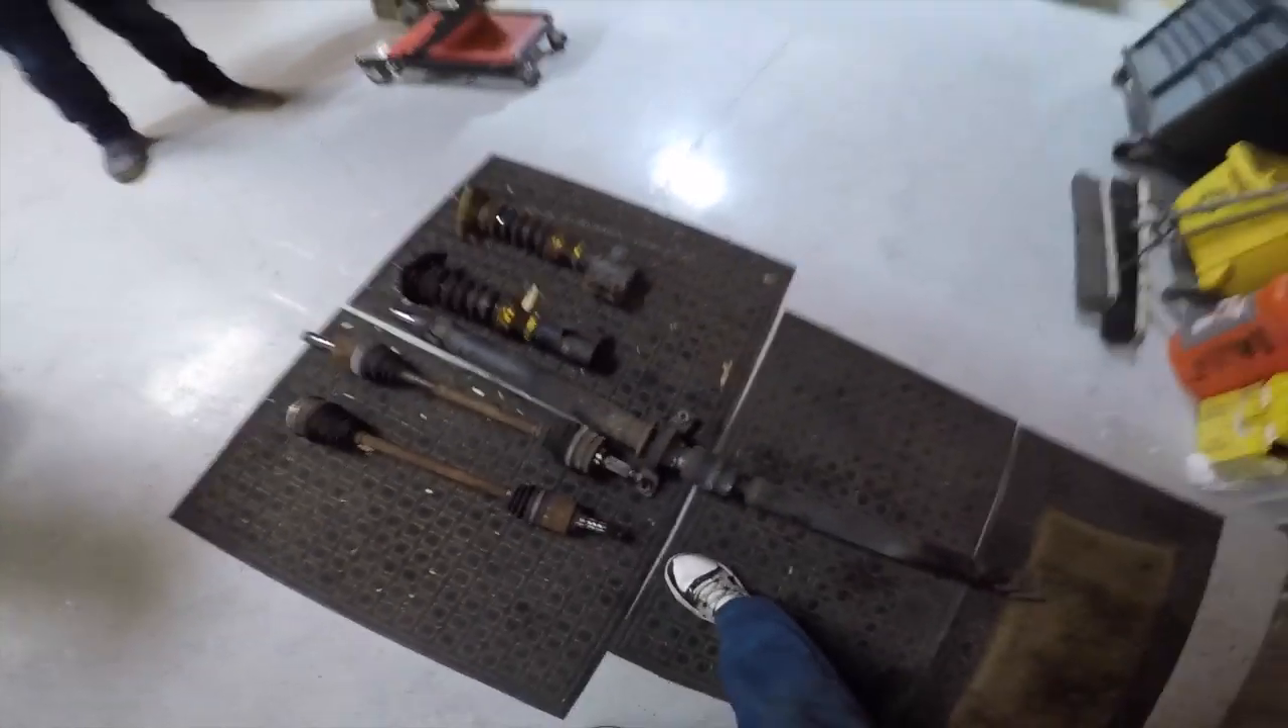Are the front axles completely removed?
Yes.